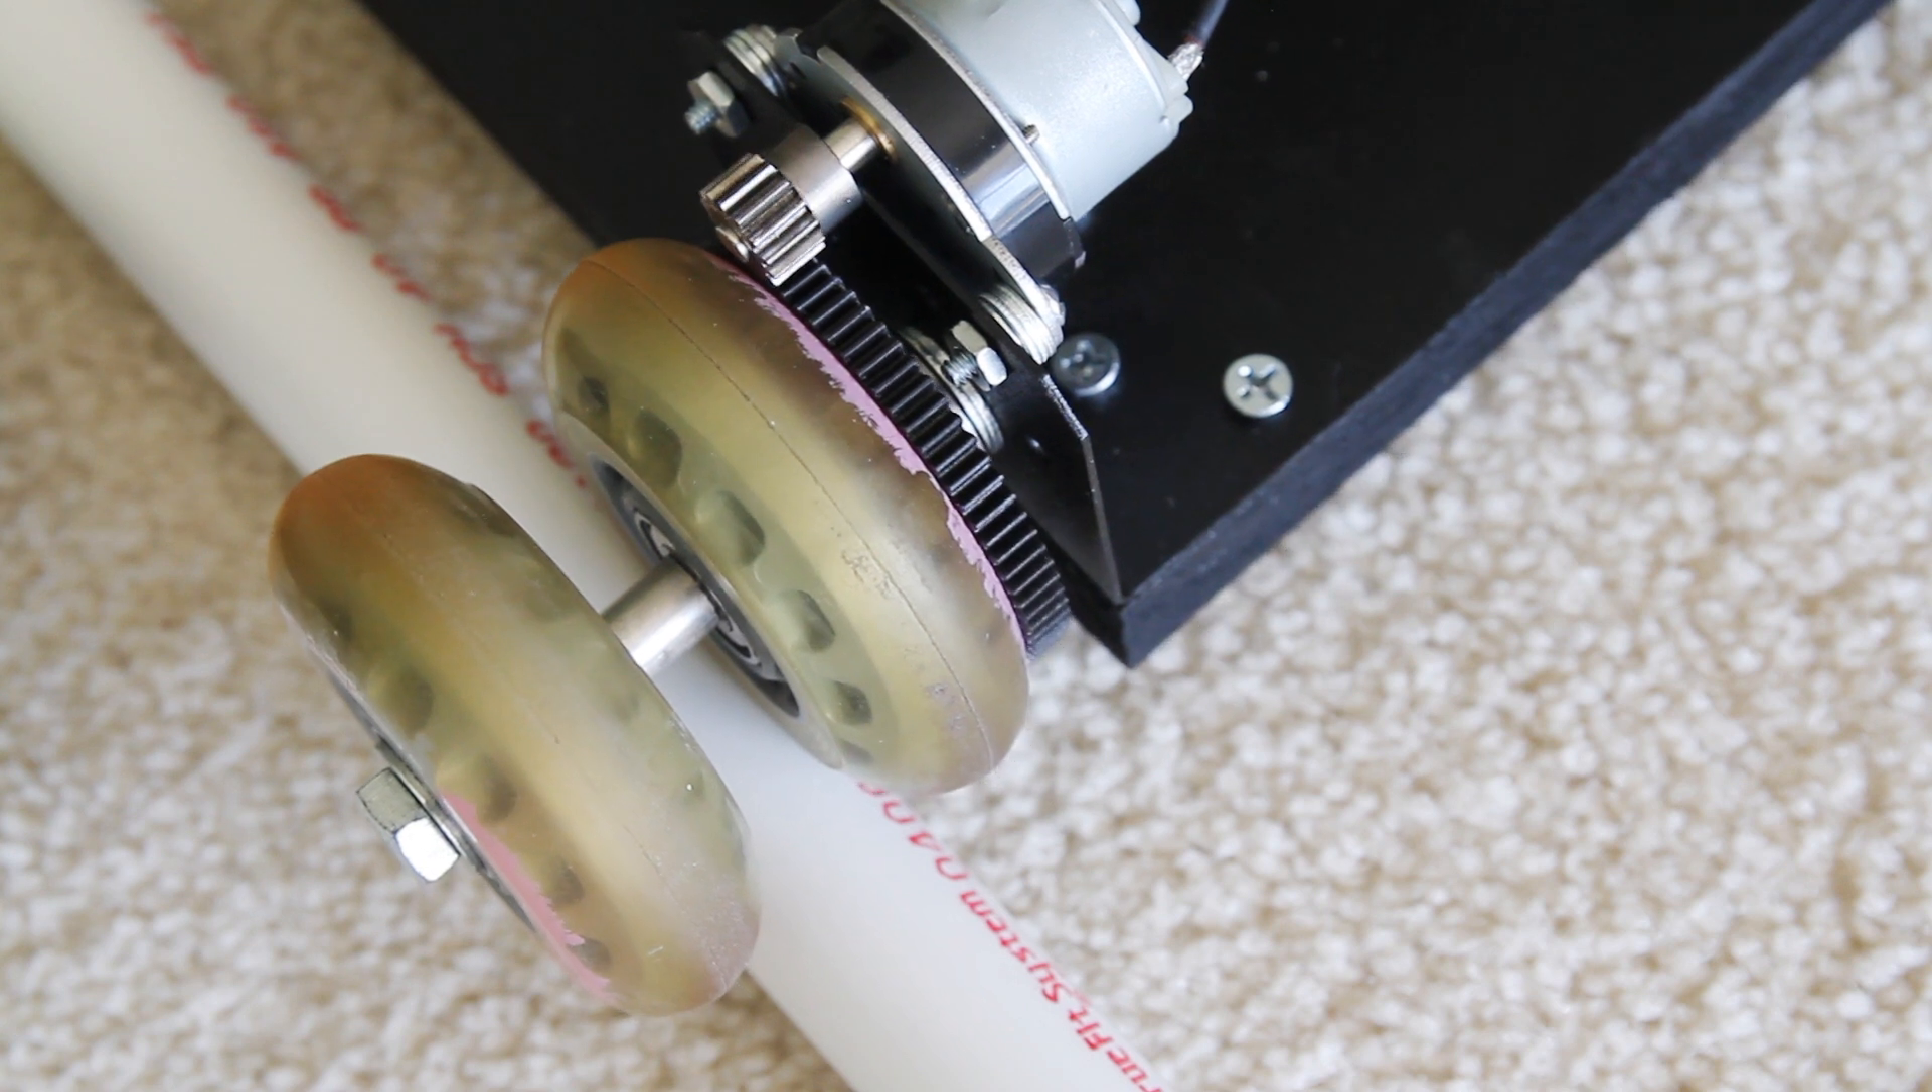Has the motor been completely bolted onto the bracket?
Yes.